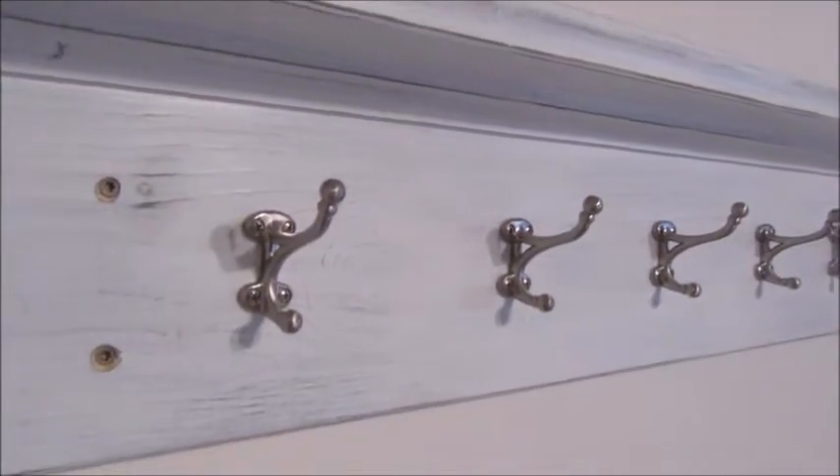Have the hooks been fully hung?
Yes.